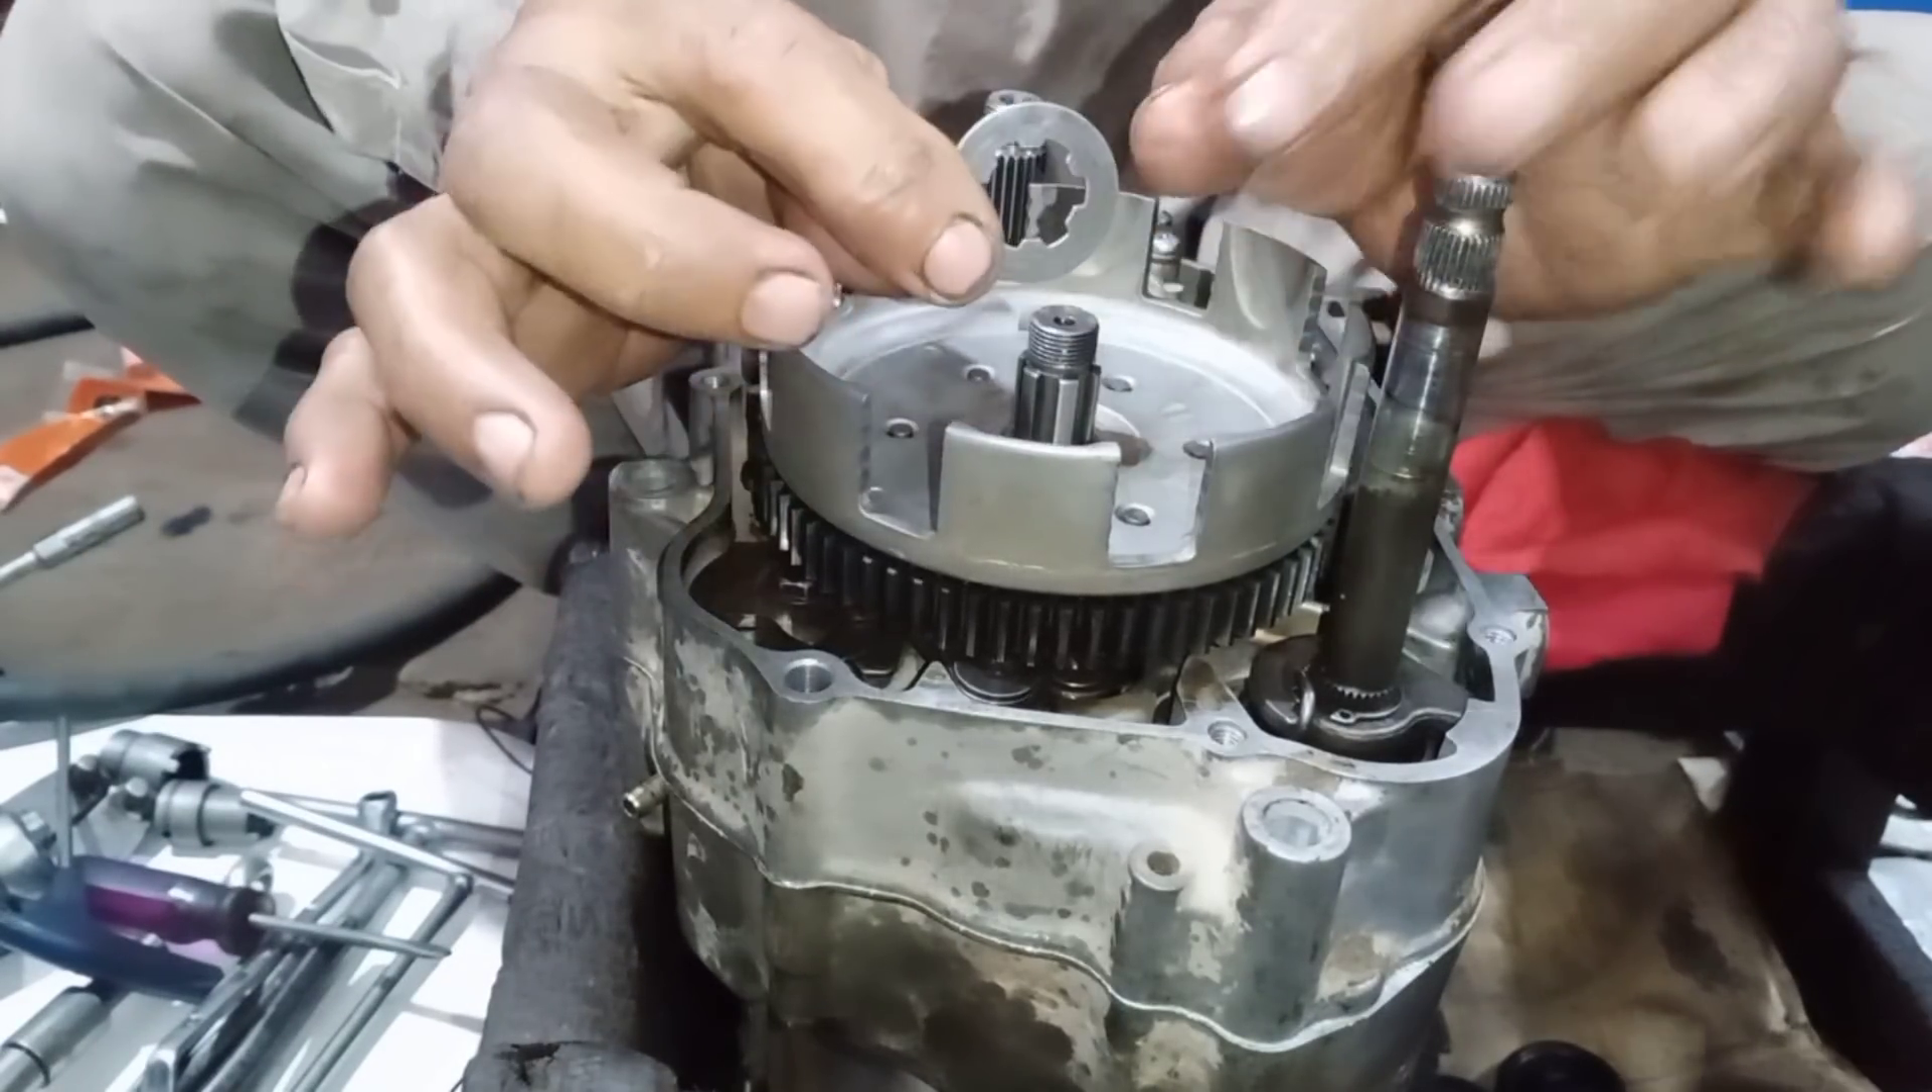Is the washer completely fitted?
No.